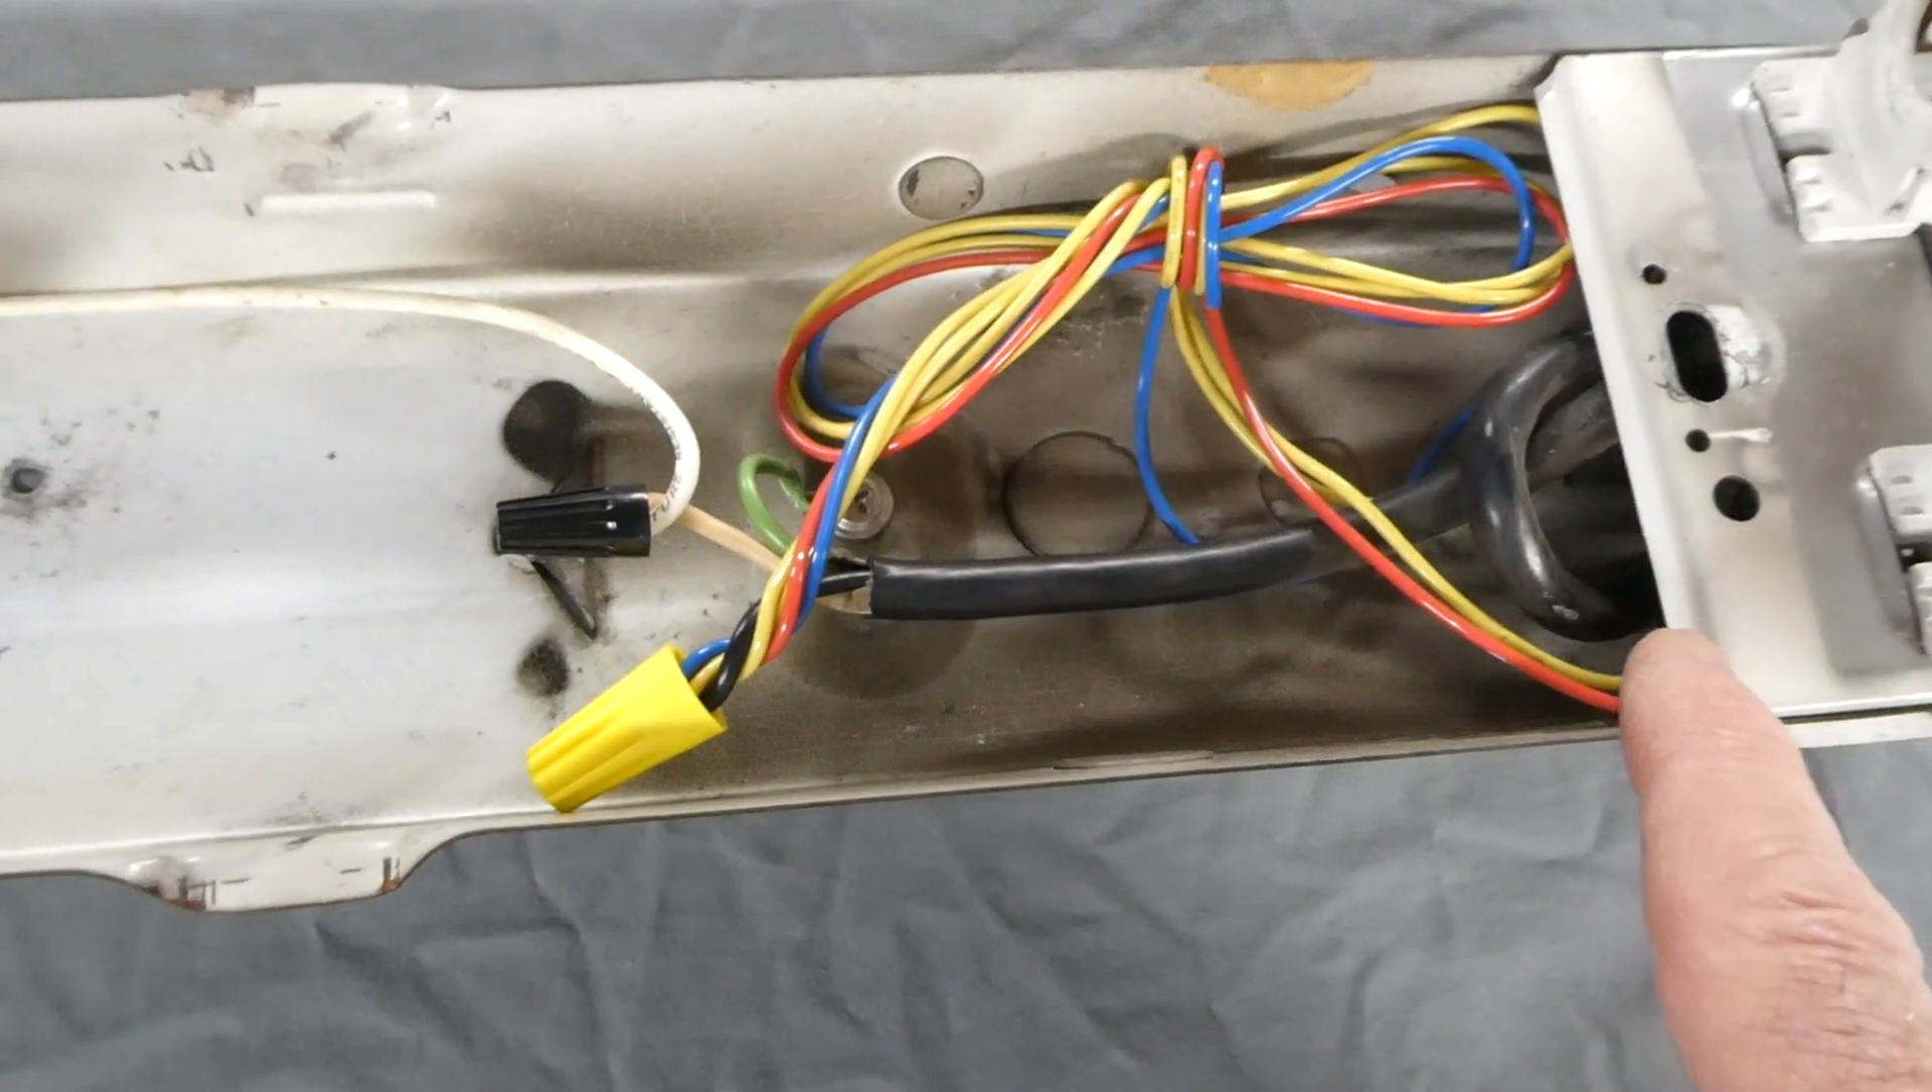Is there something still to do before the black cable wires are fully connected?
No.